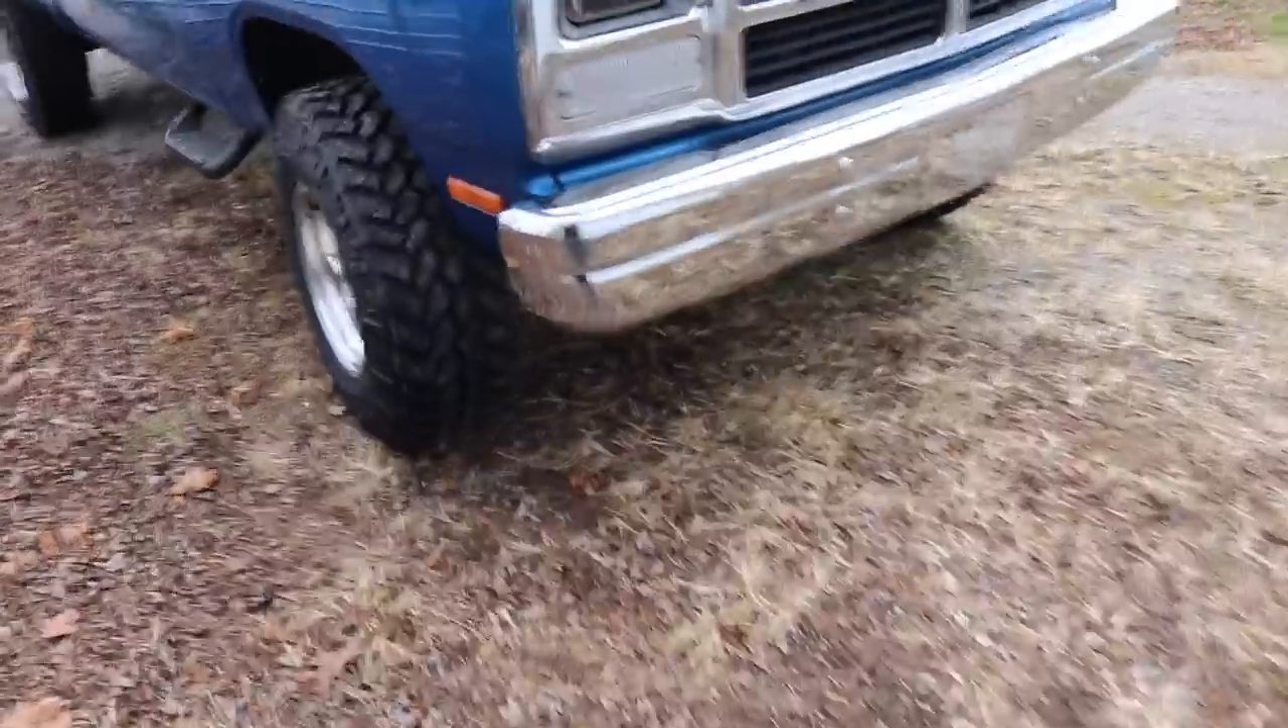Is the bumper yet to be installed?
No.